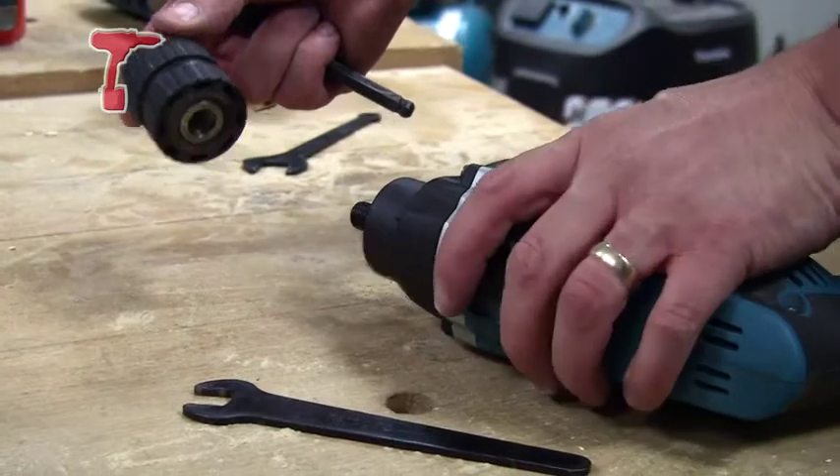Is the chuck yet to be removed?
No.